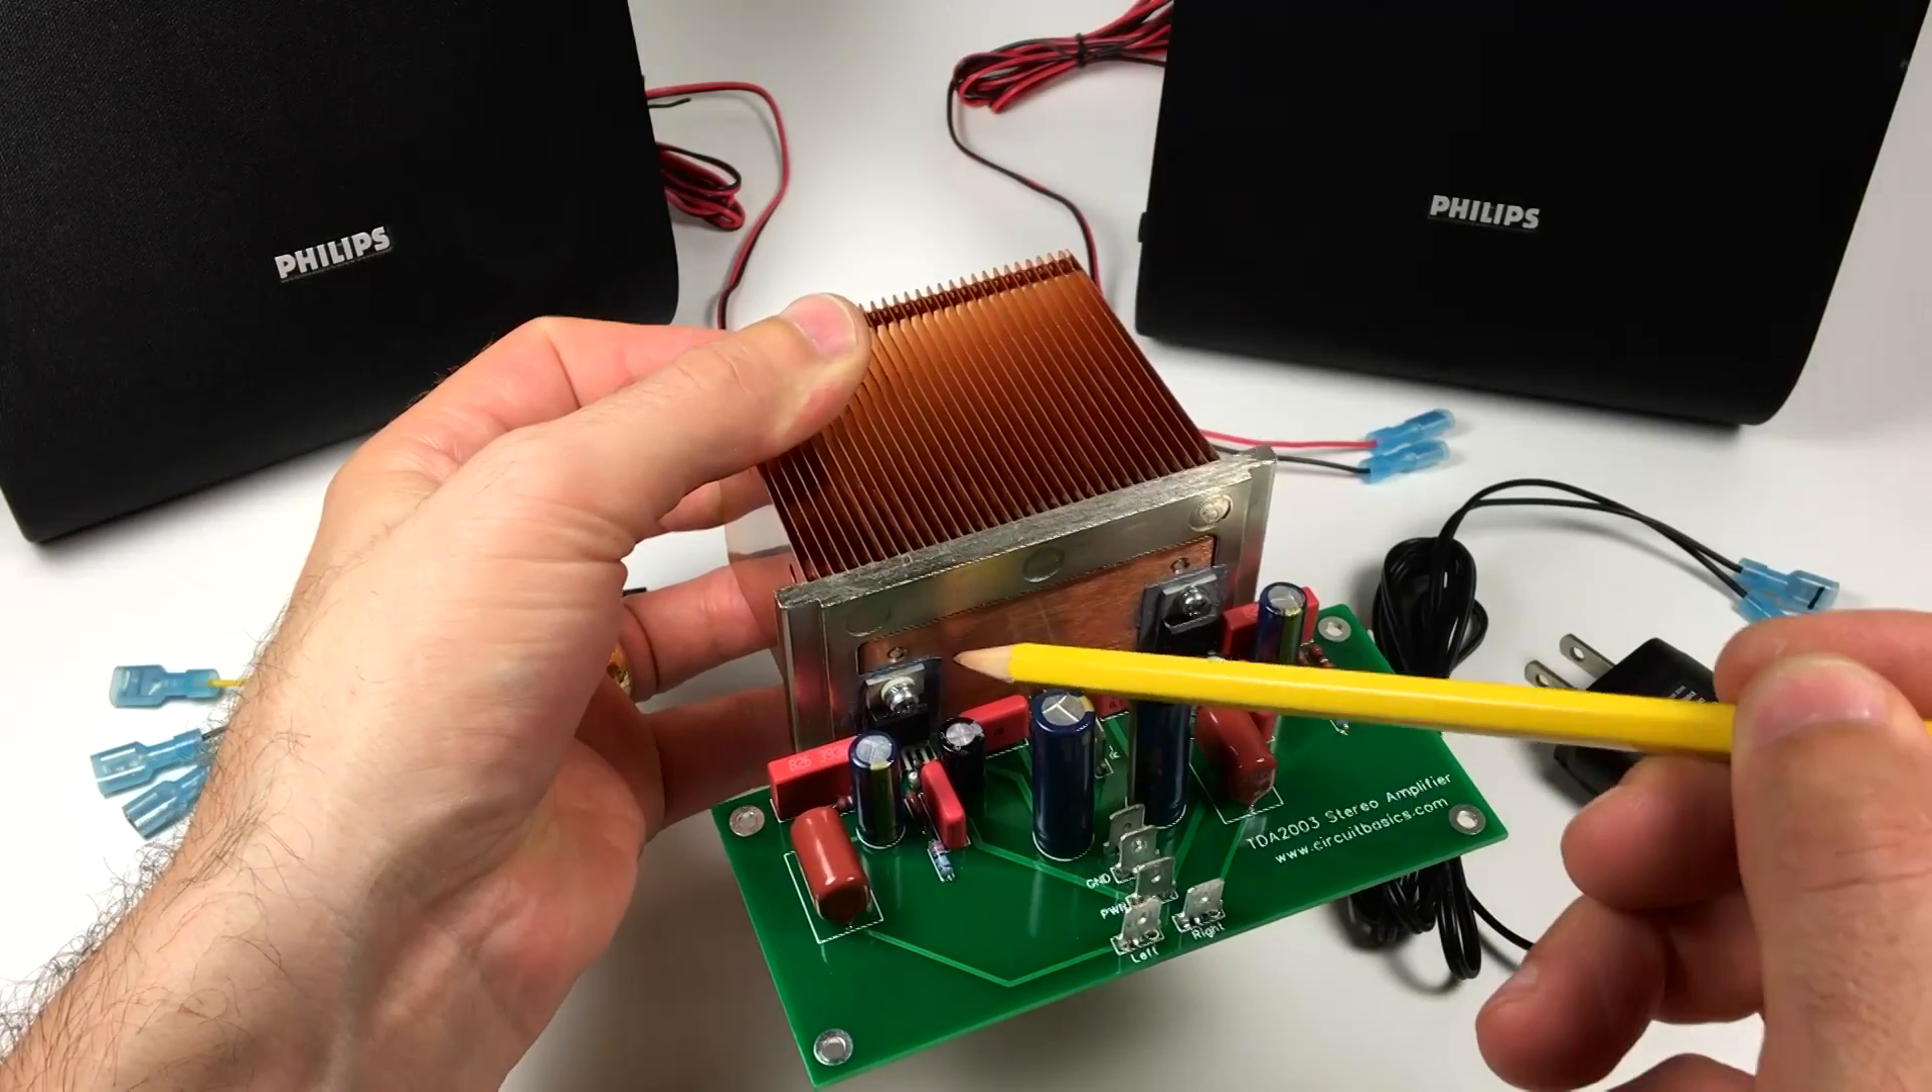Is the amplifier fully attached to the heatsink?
Yes.